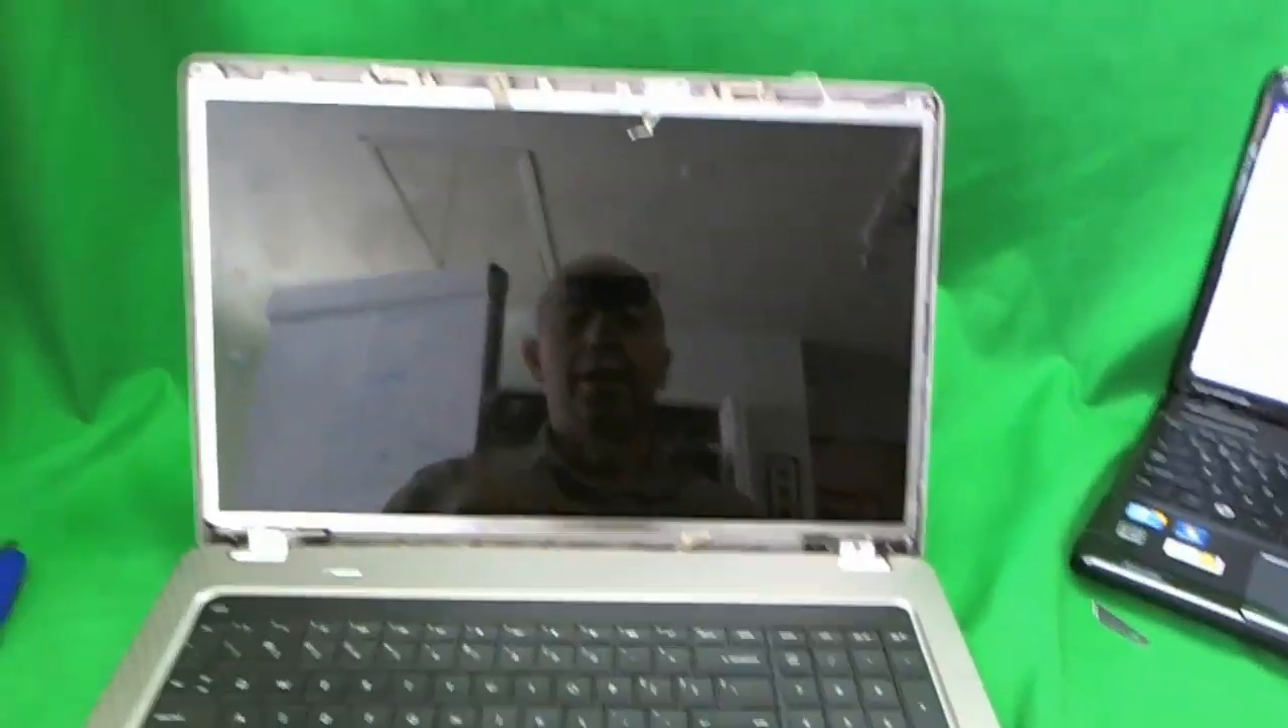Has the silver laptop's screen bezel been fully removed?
Yes.